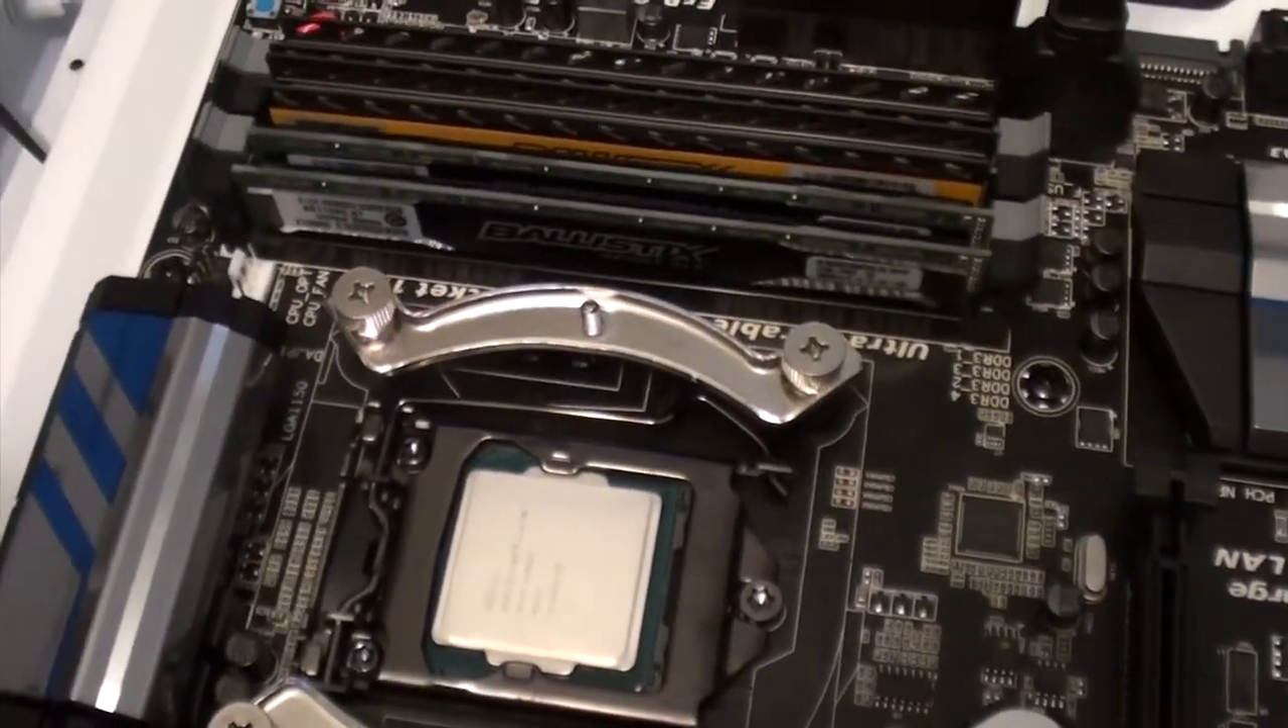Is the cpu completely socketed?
Yes.